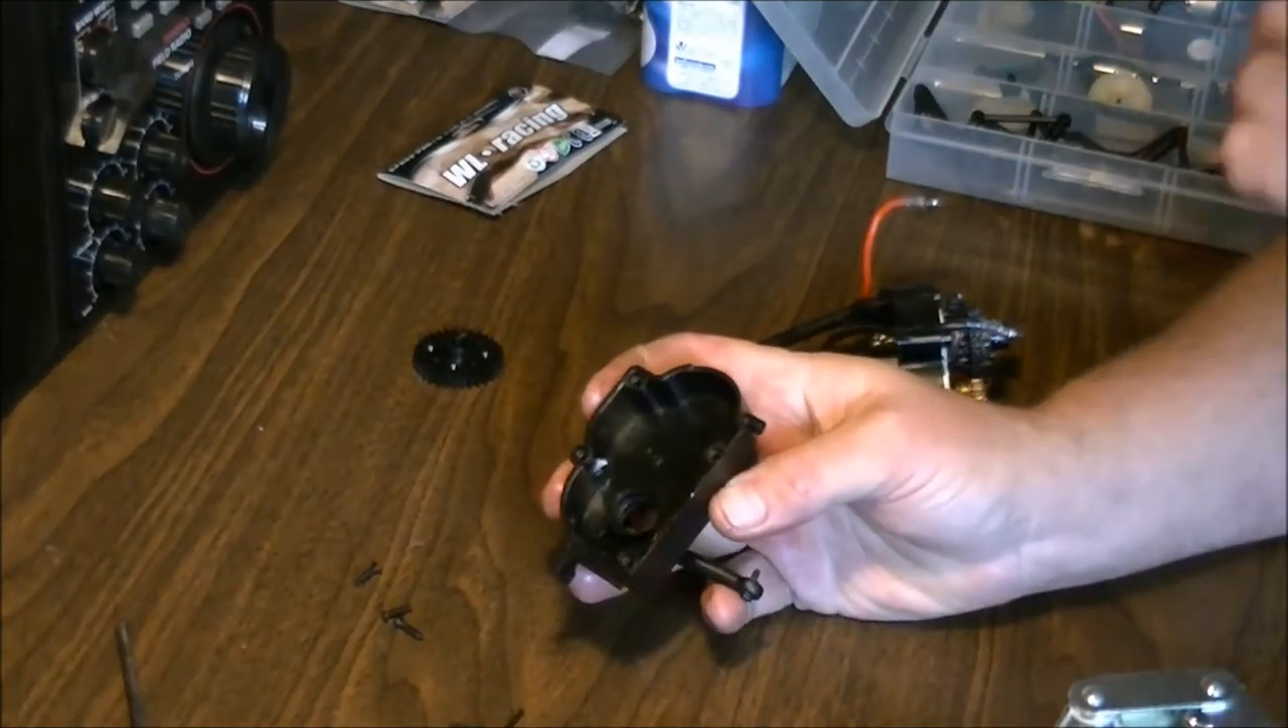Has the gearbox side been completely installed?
No.